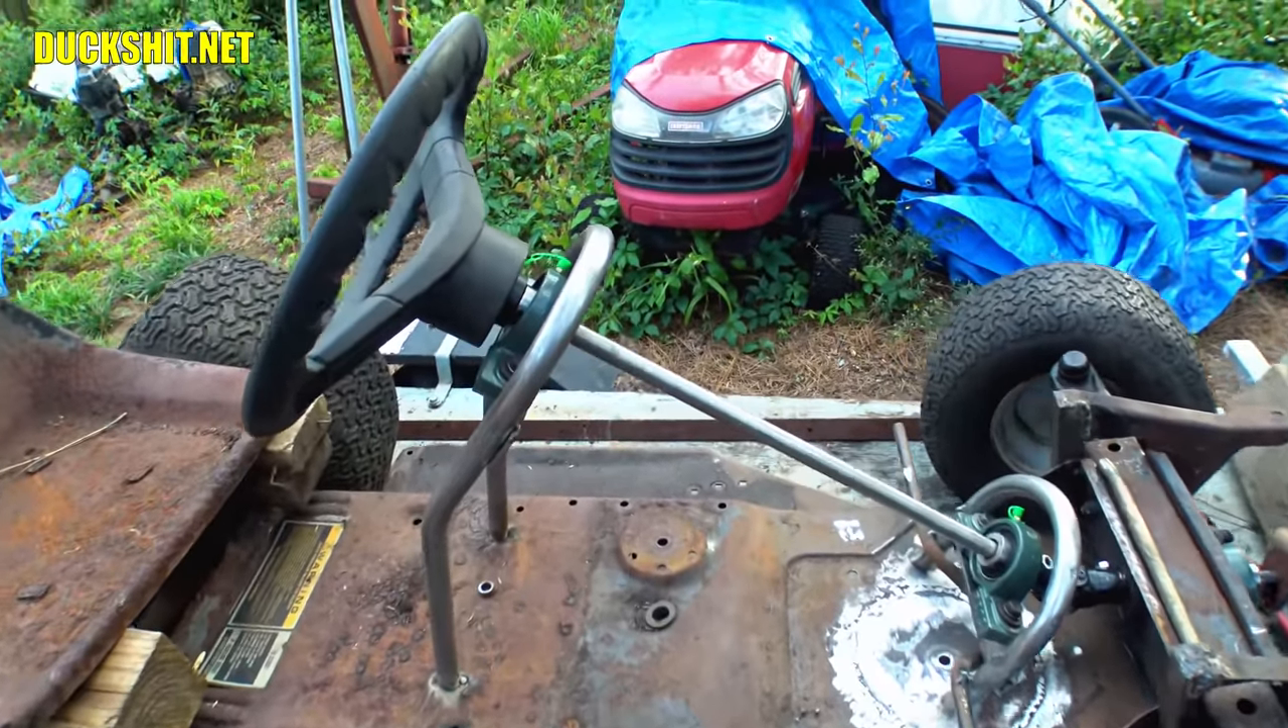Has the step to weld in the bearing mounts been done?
Yes.